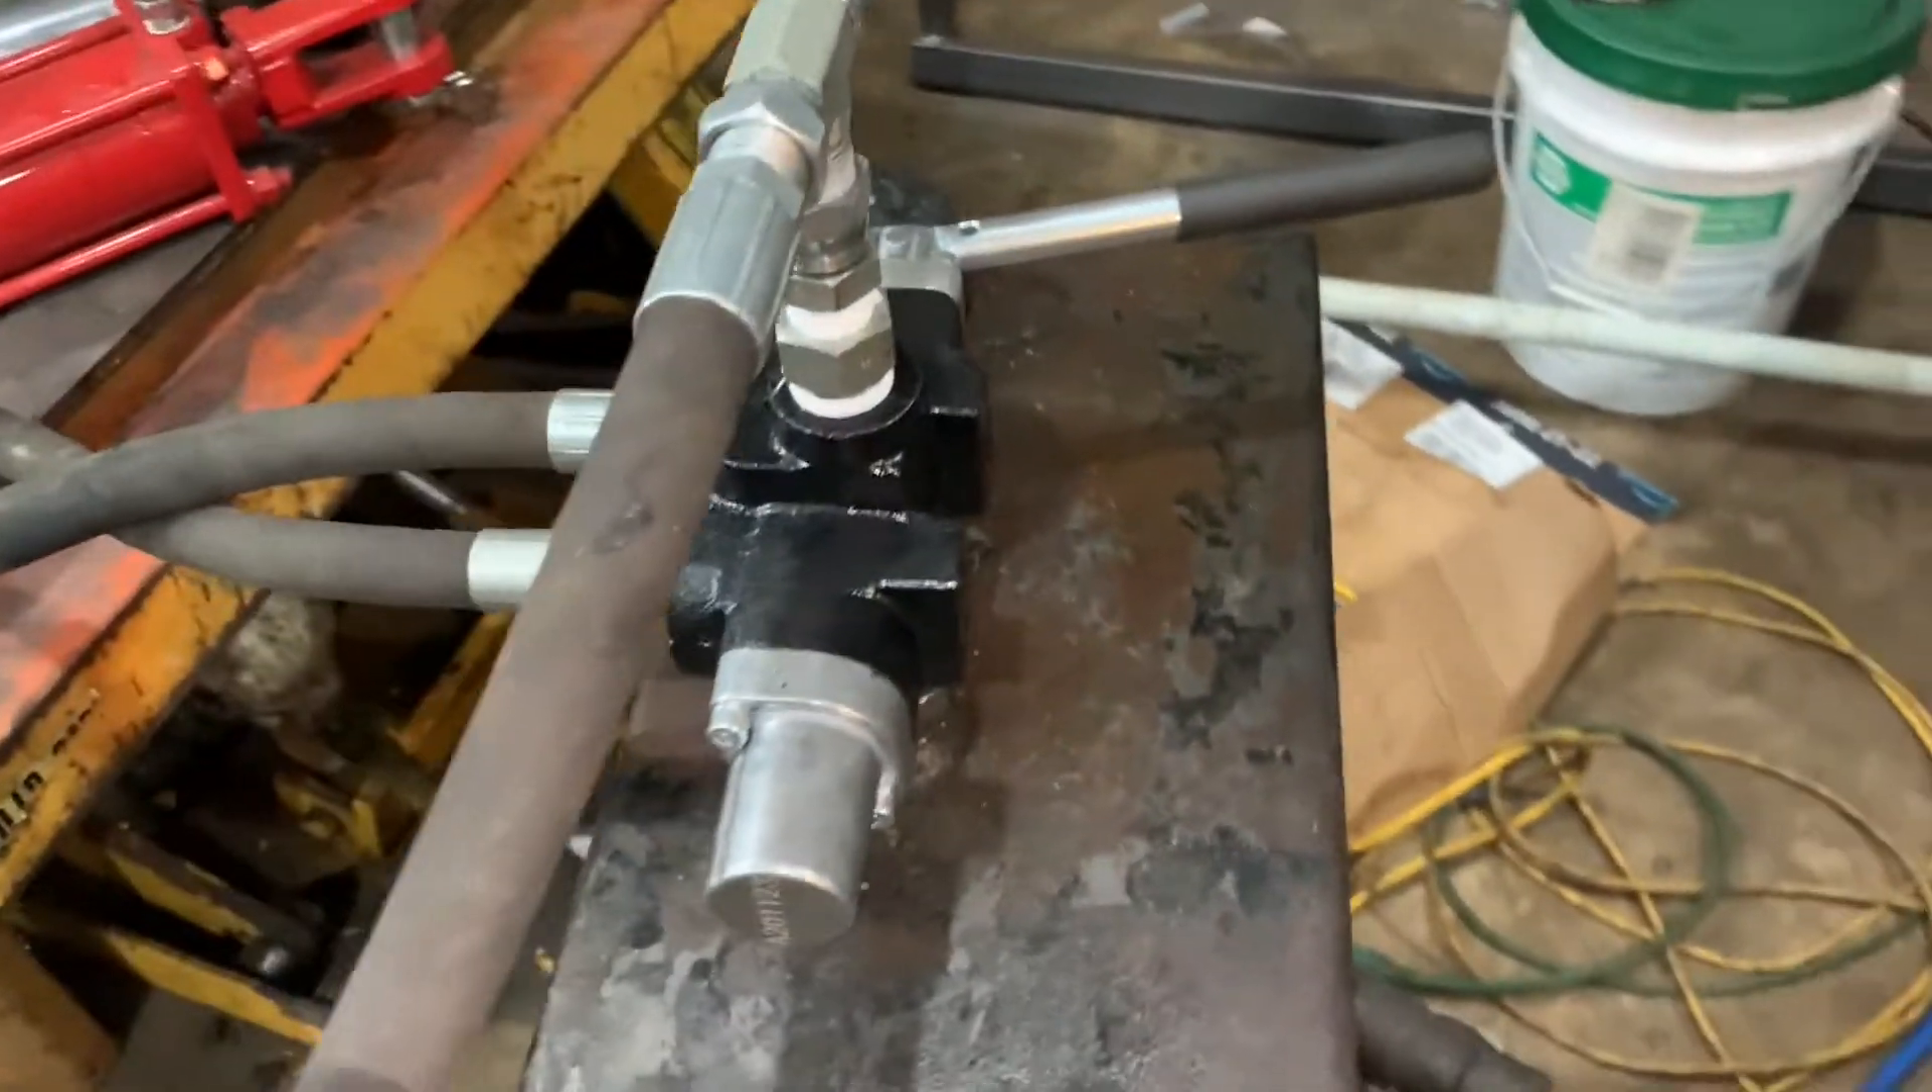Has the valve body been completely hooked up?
Yes.